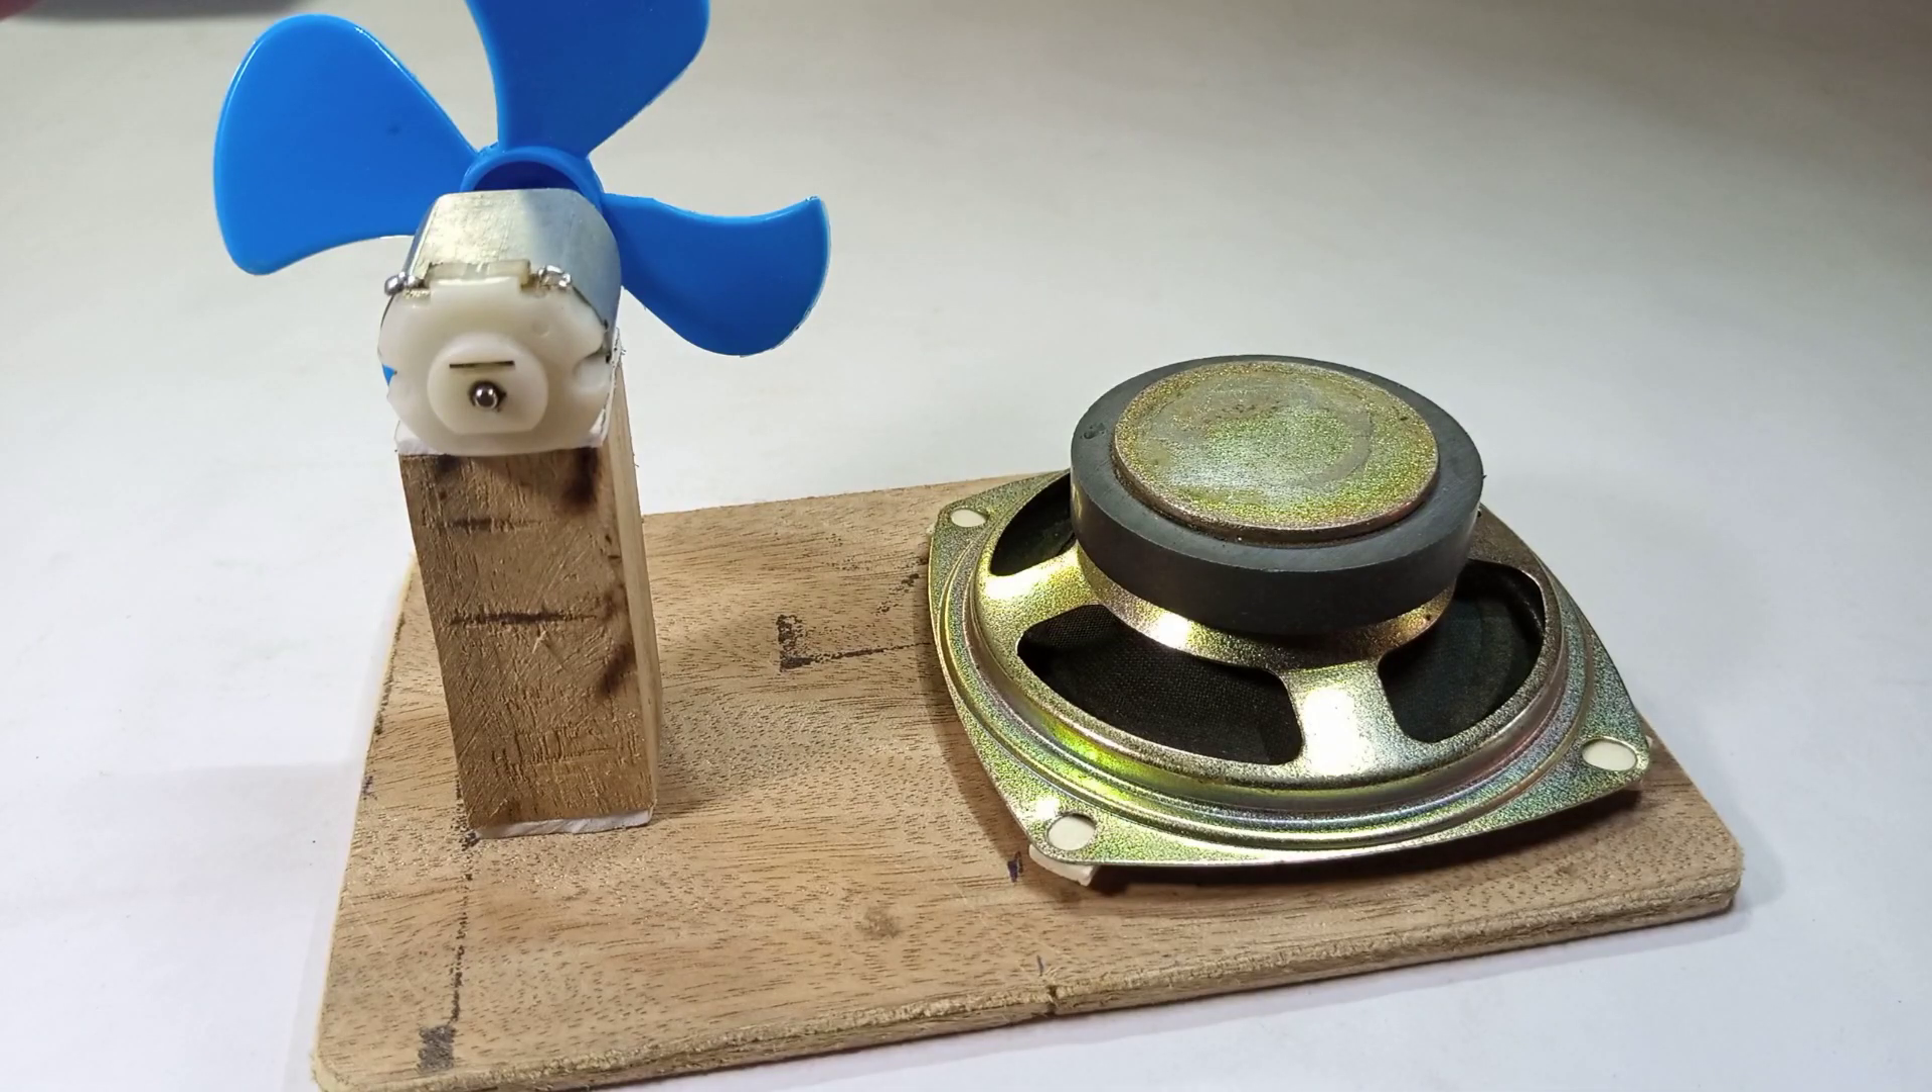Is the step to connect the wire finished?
No.